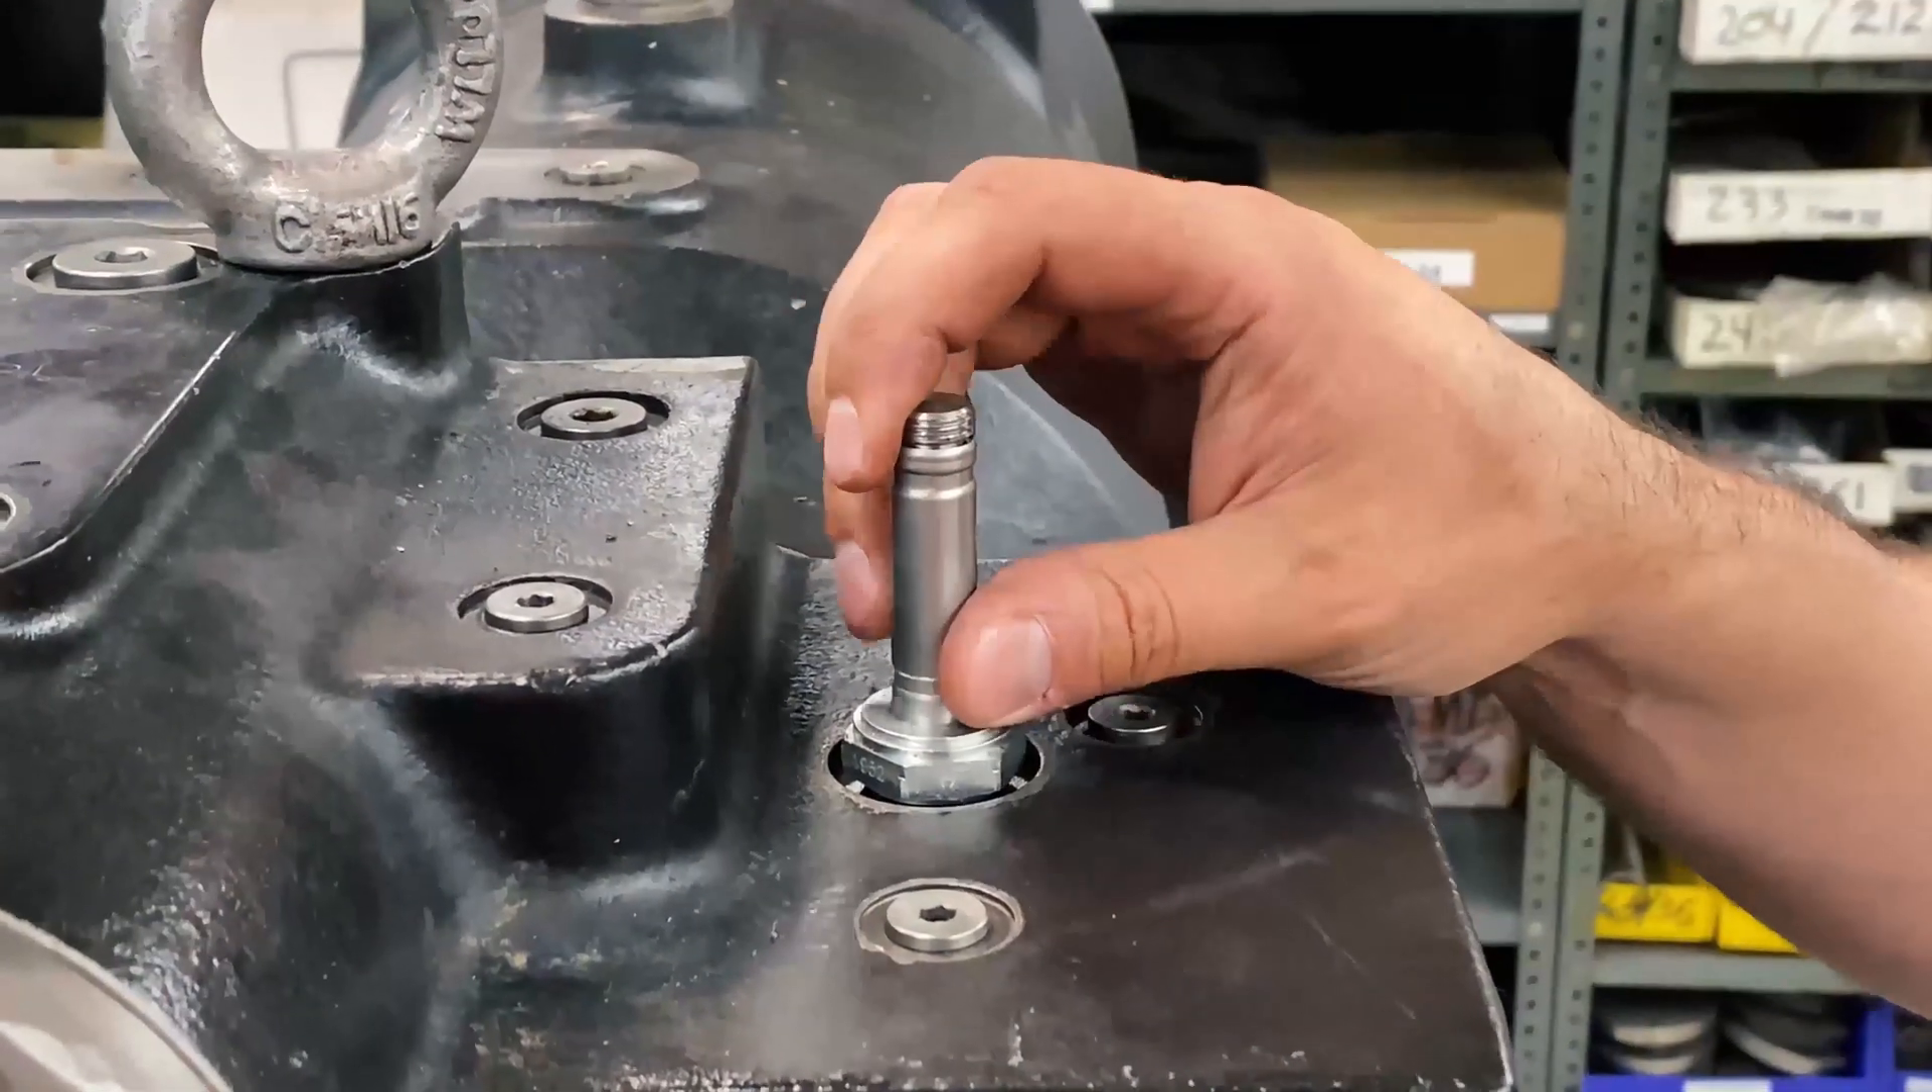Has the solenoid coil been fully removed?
Yes.